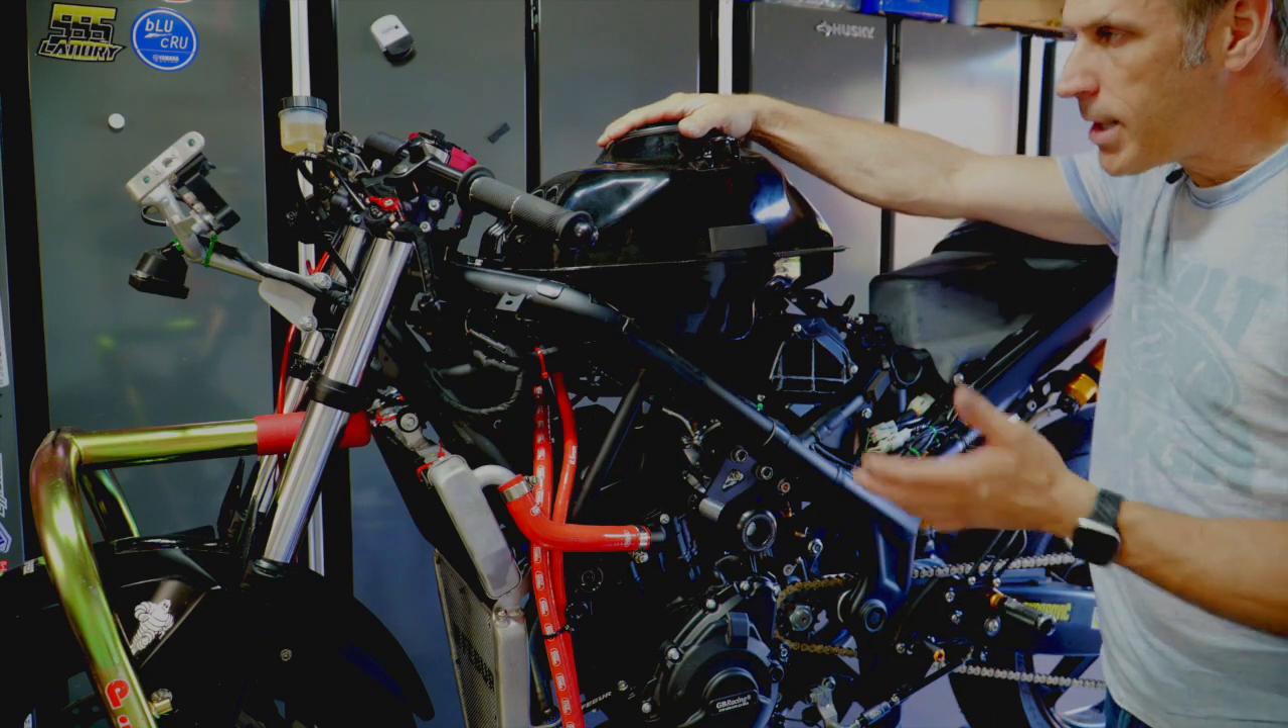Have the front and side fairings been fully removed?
Yes.